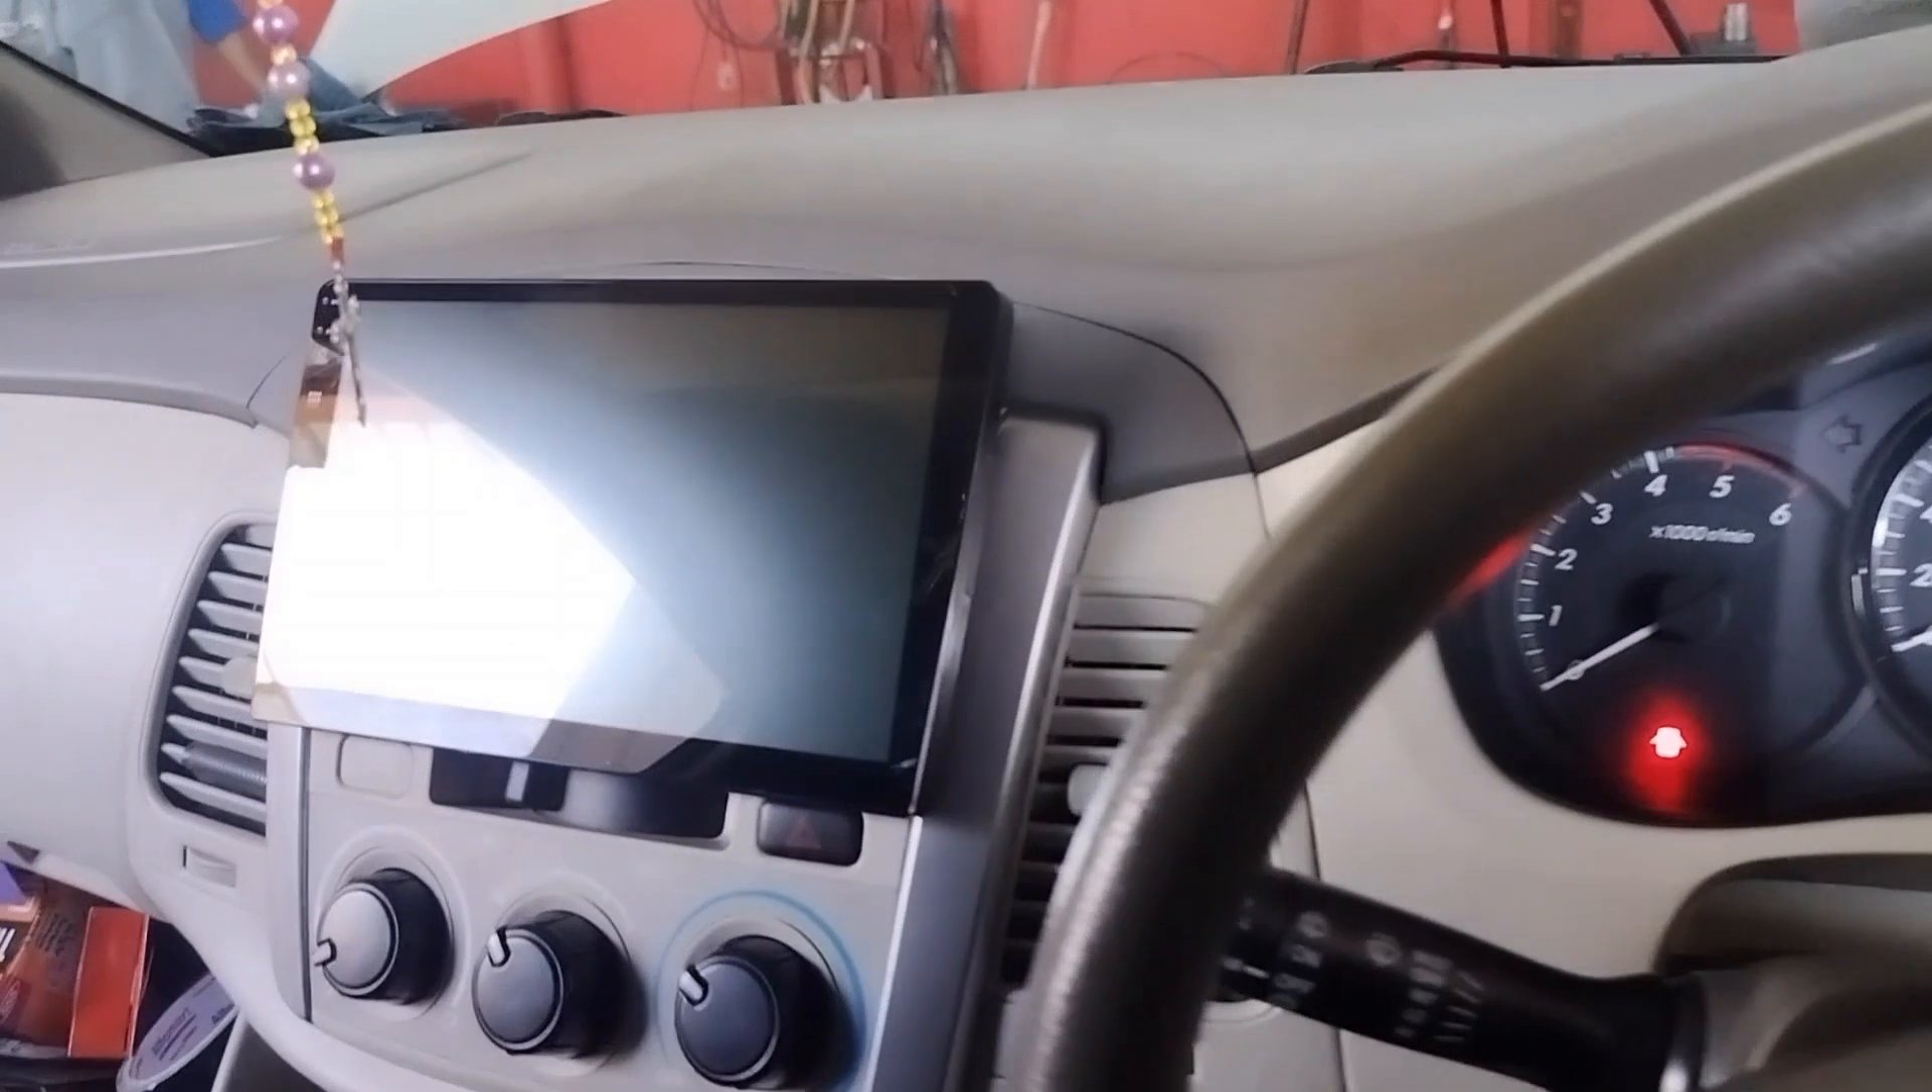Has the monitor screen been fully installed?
Yes.